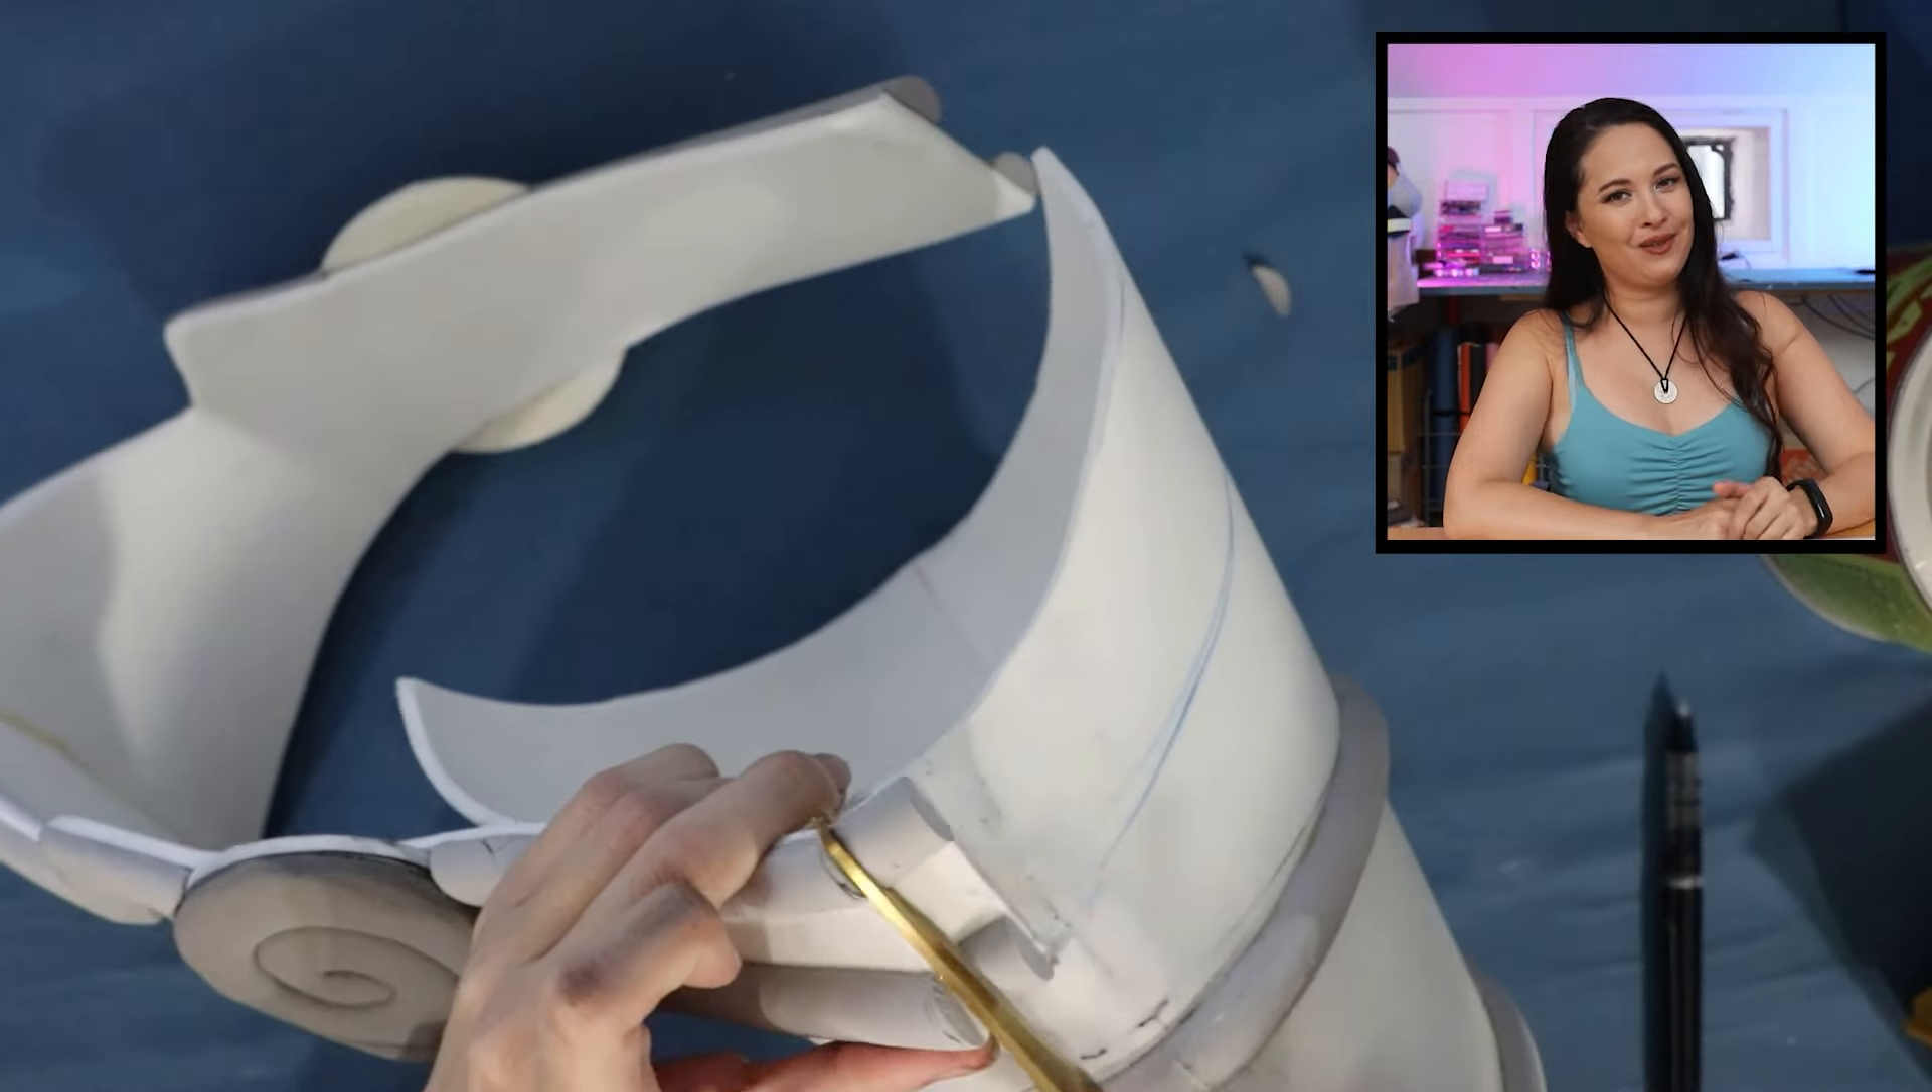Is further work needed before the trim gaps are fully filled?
Yes.